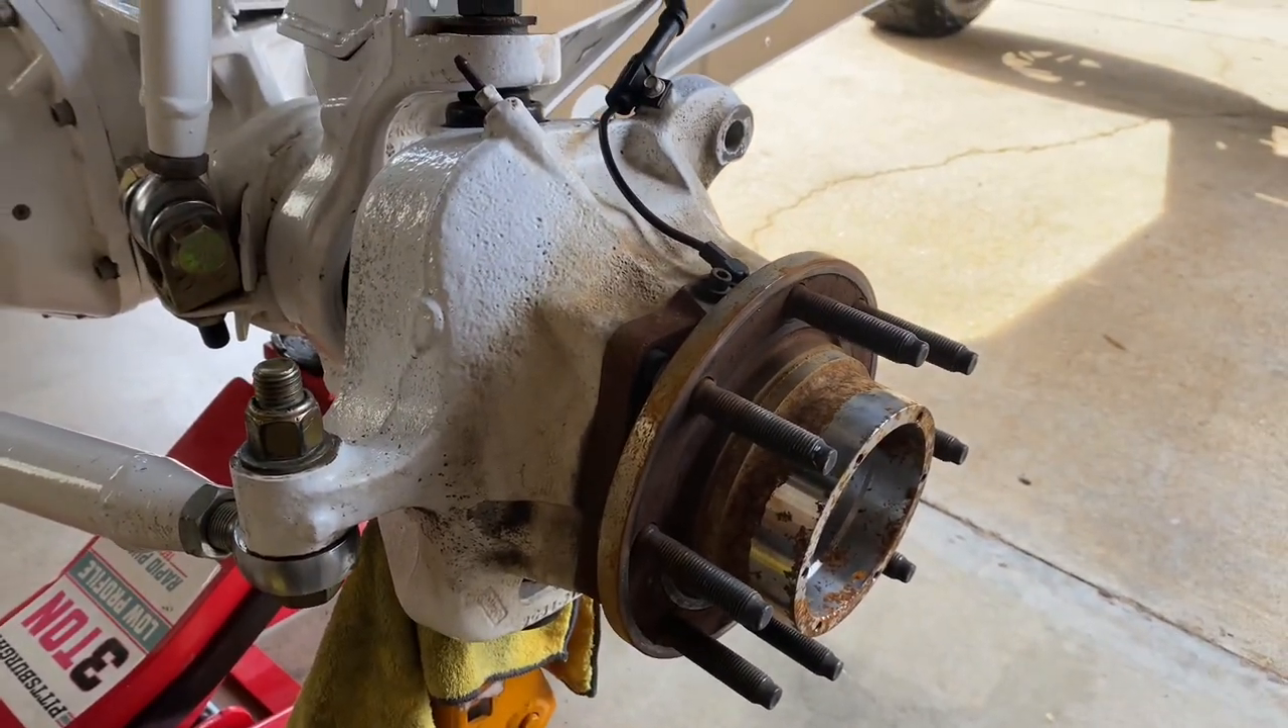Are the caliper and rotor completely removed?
Yes.